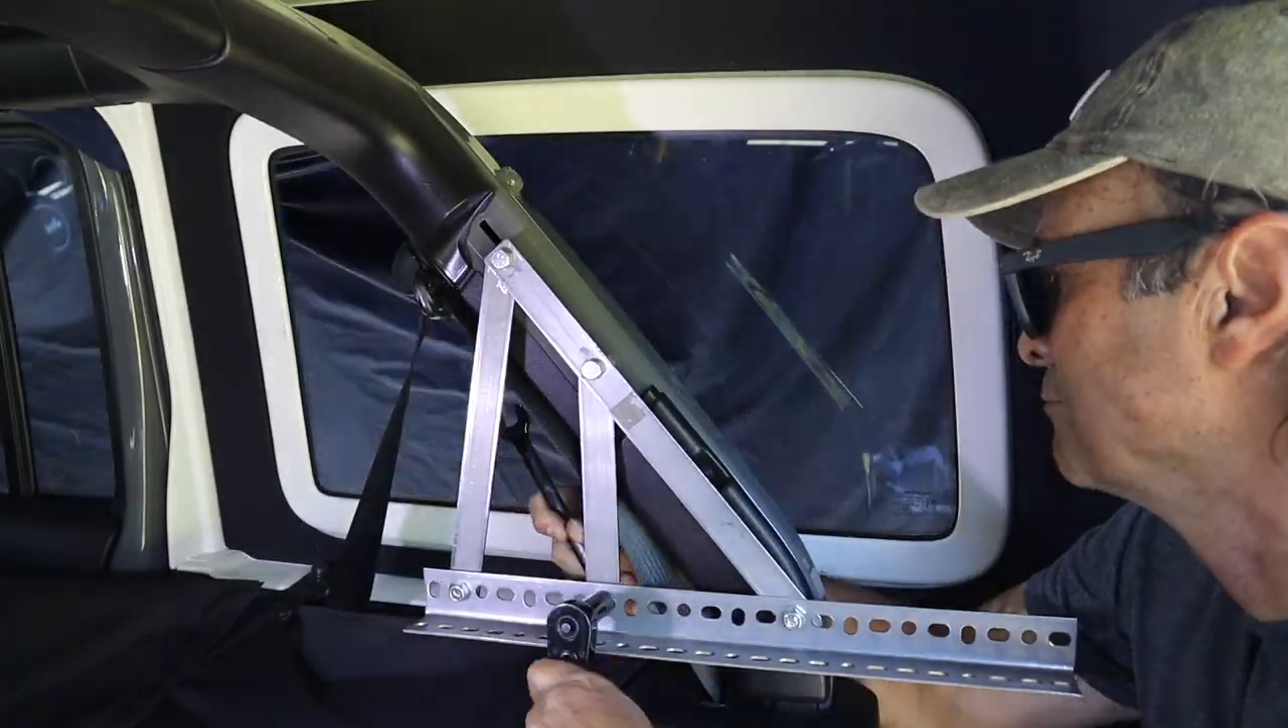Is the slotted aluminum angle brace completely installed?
No.